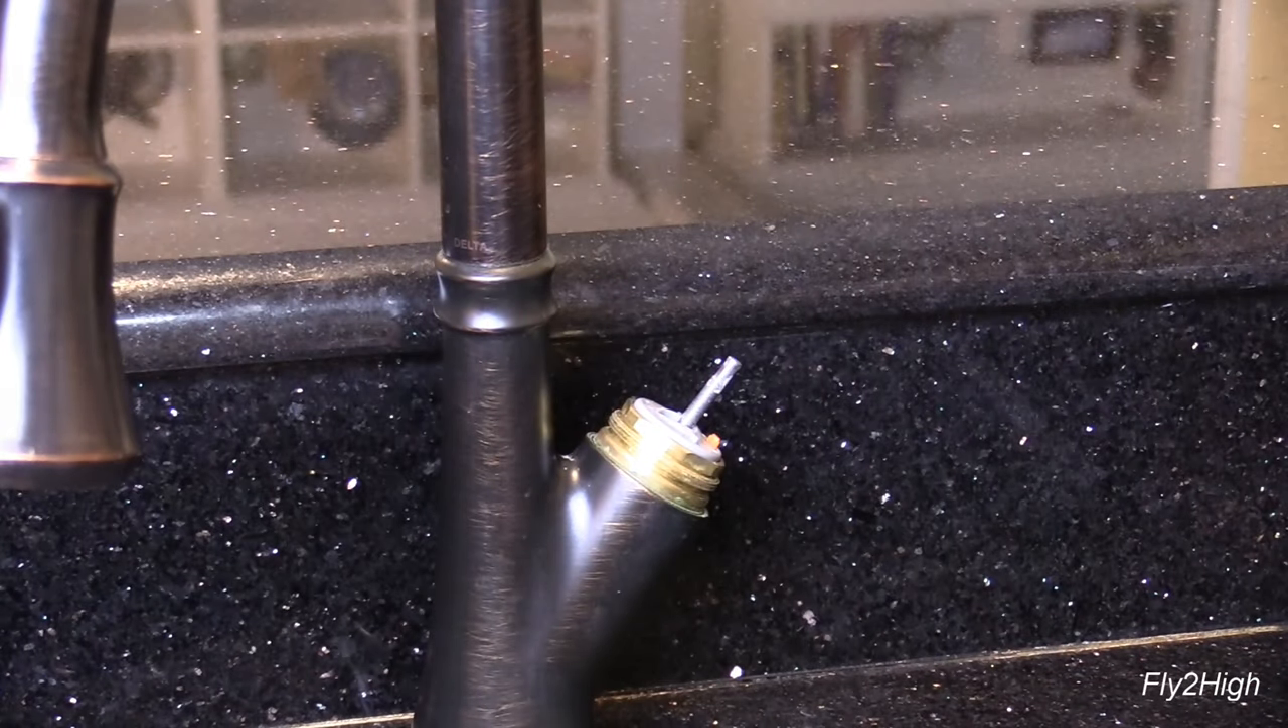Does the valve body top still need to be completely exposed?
No.